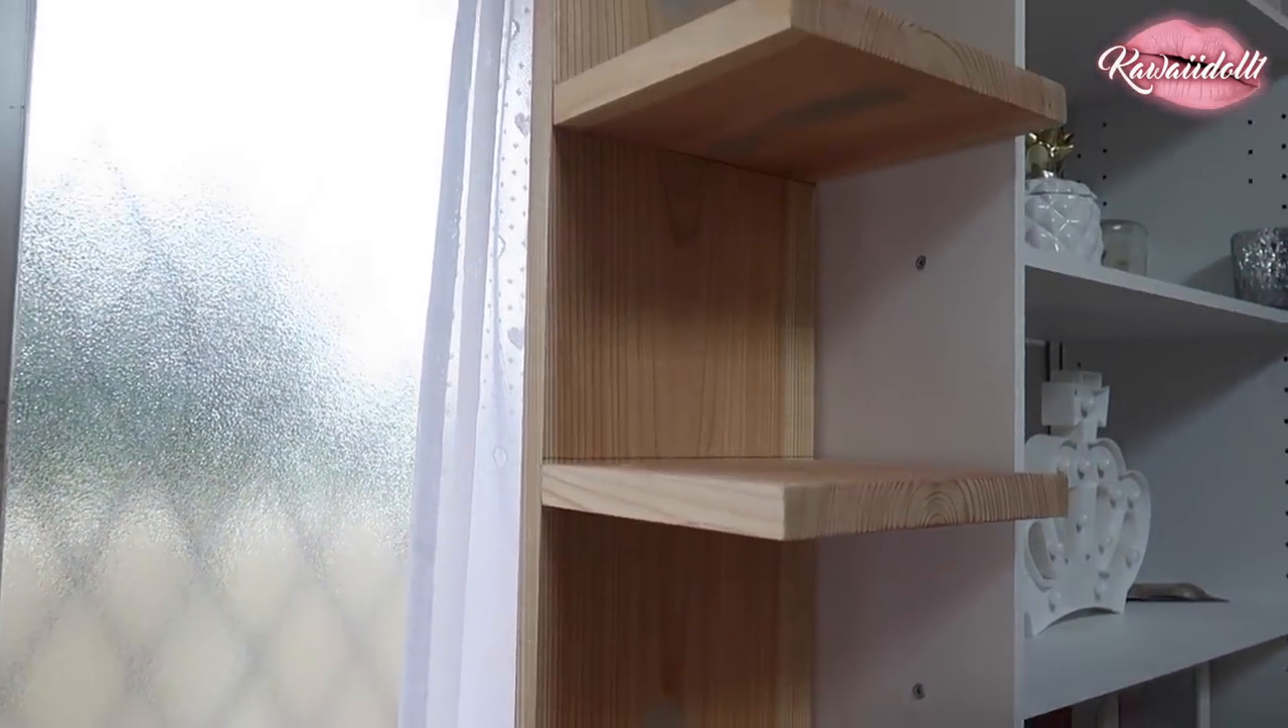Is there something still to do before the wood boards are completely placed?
No.